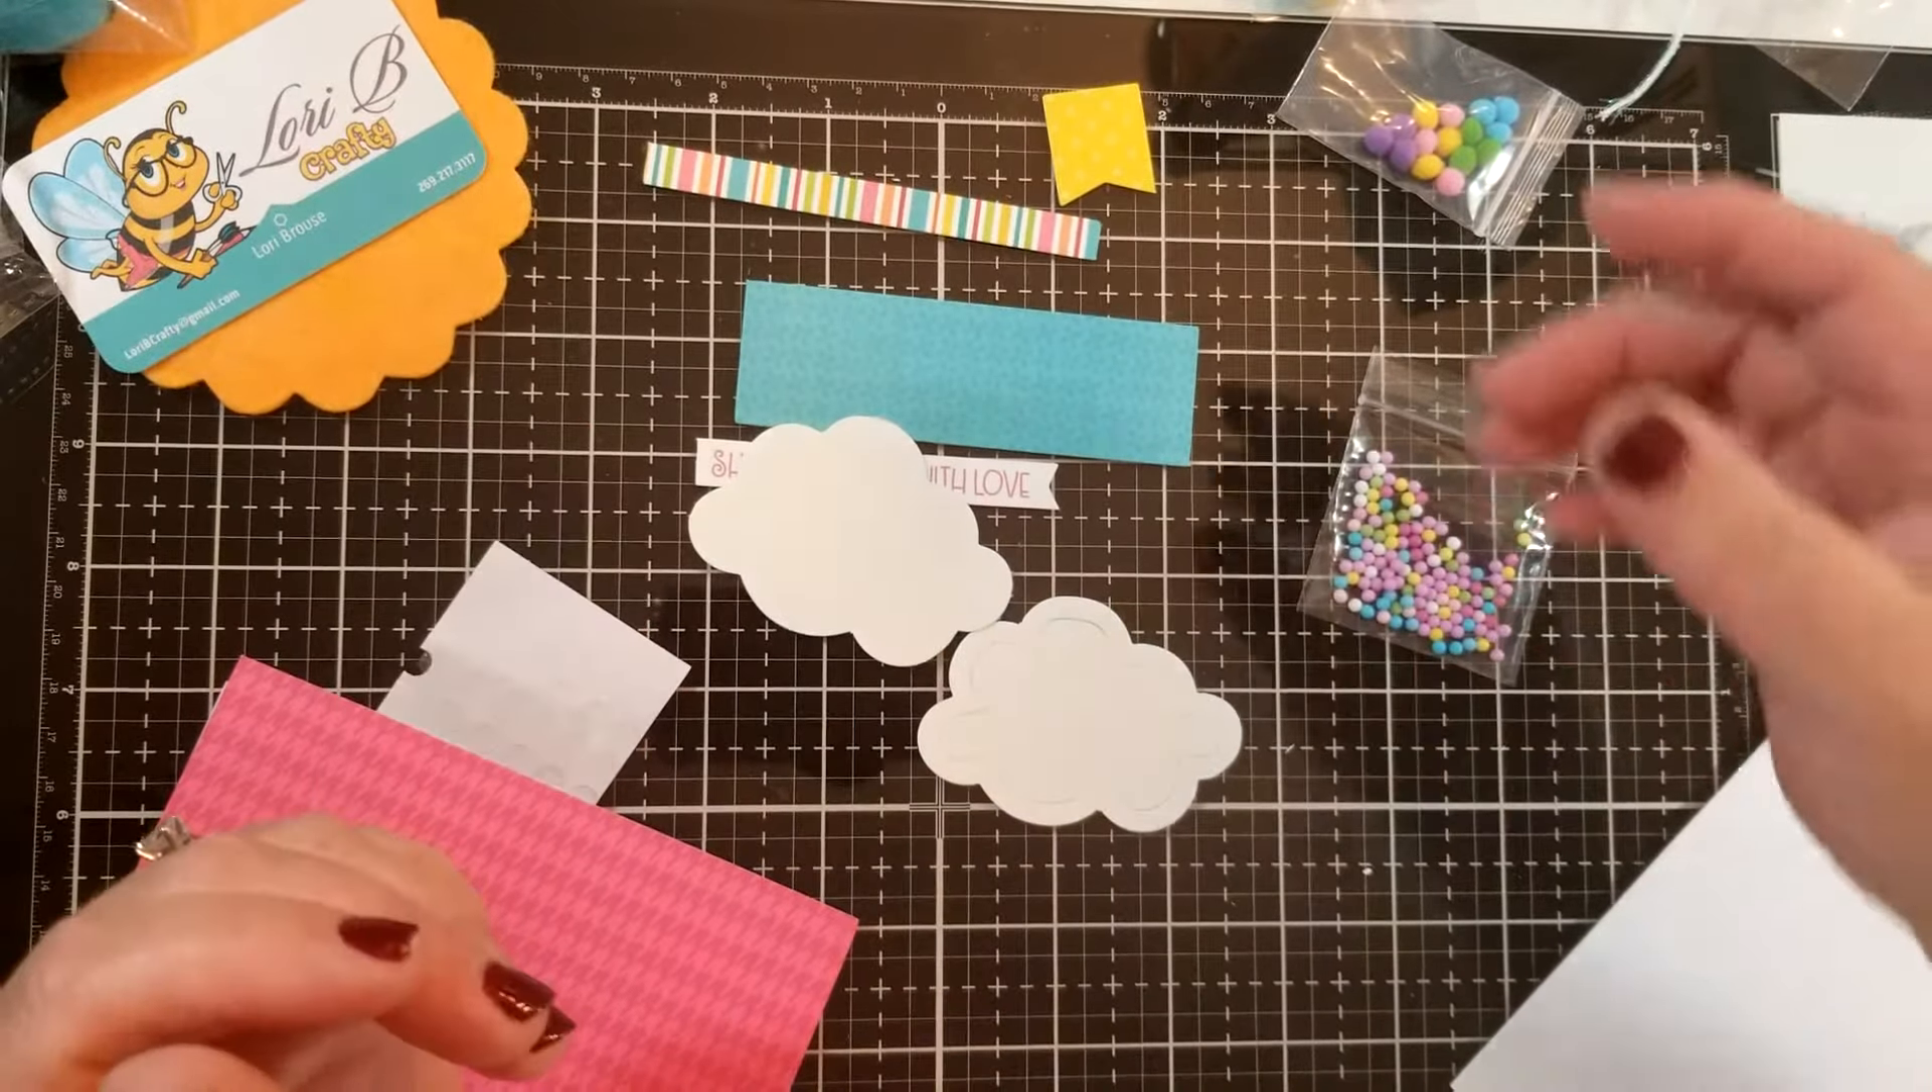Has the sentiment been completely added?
No.